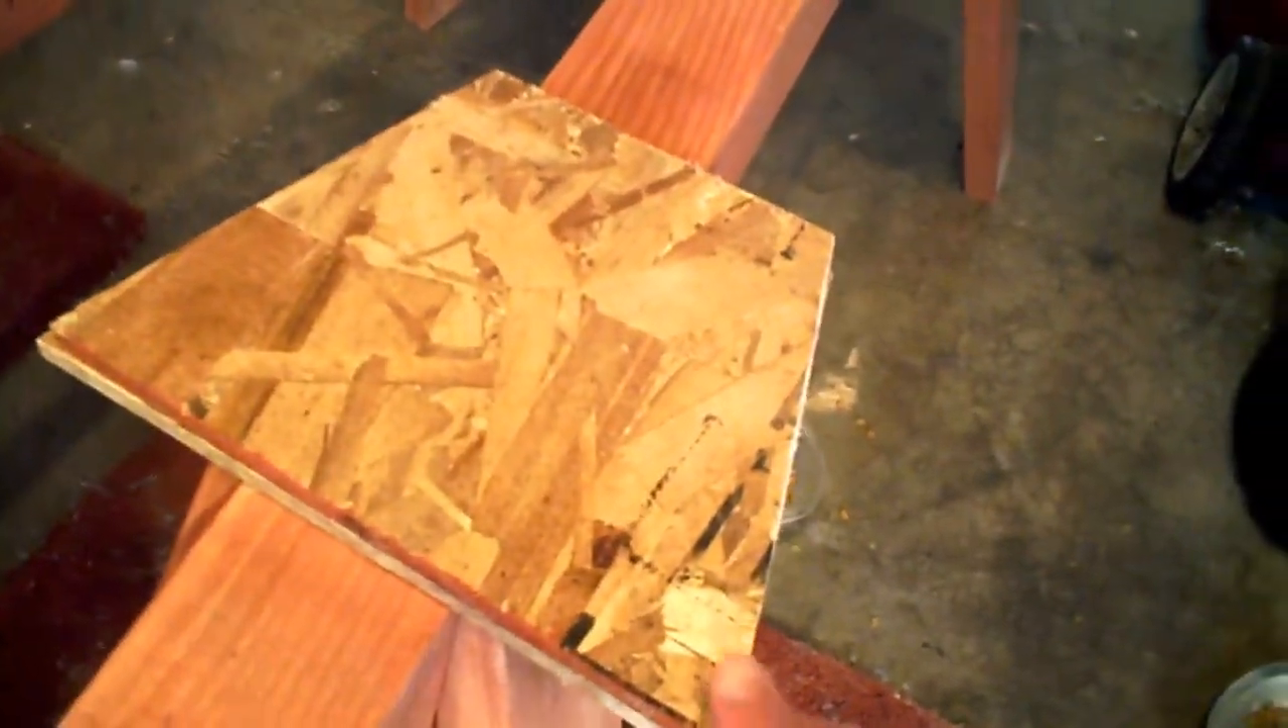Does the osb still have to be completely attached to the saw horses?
Yes.